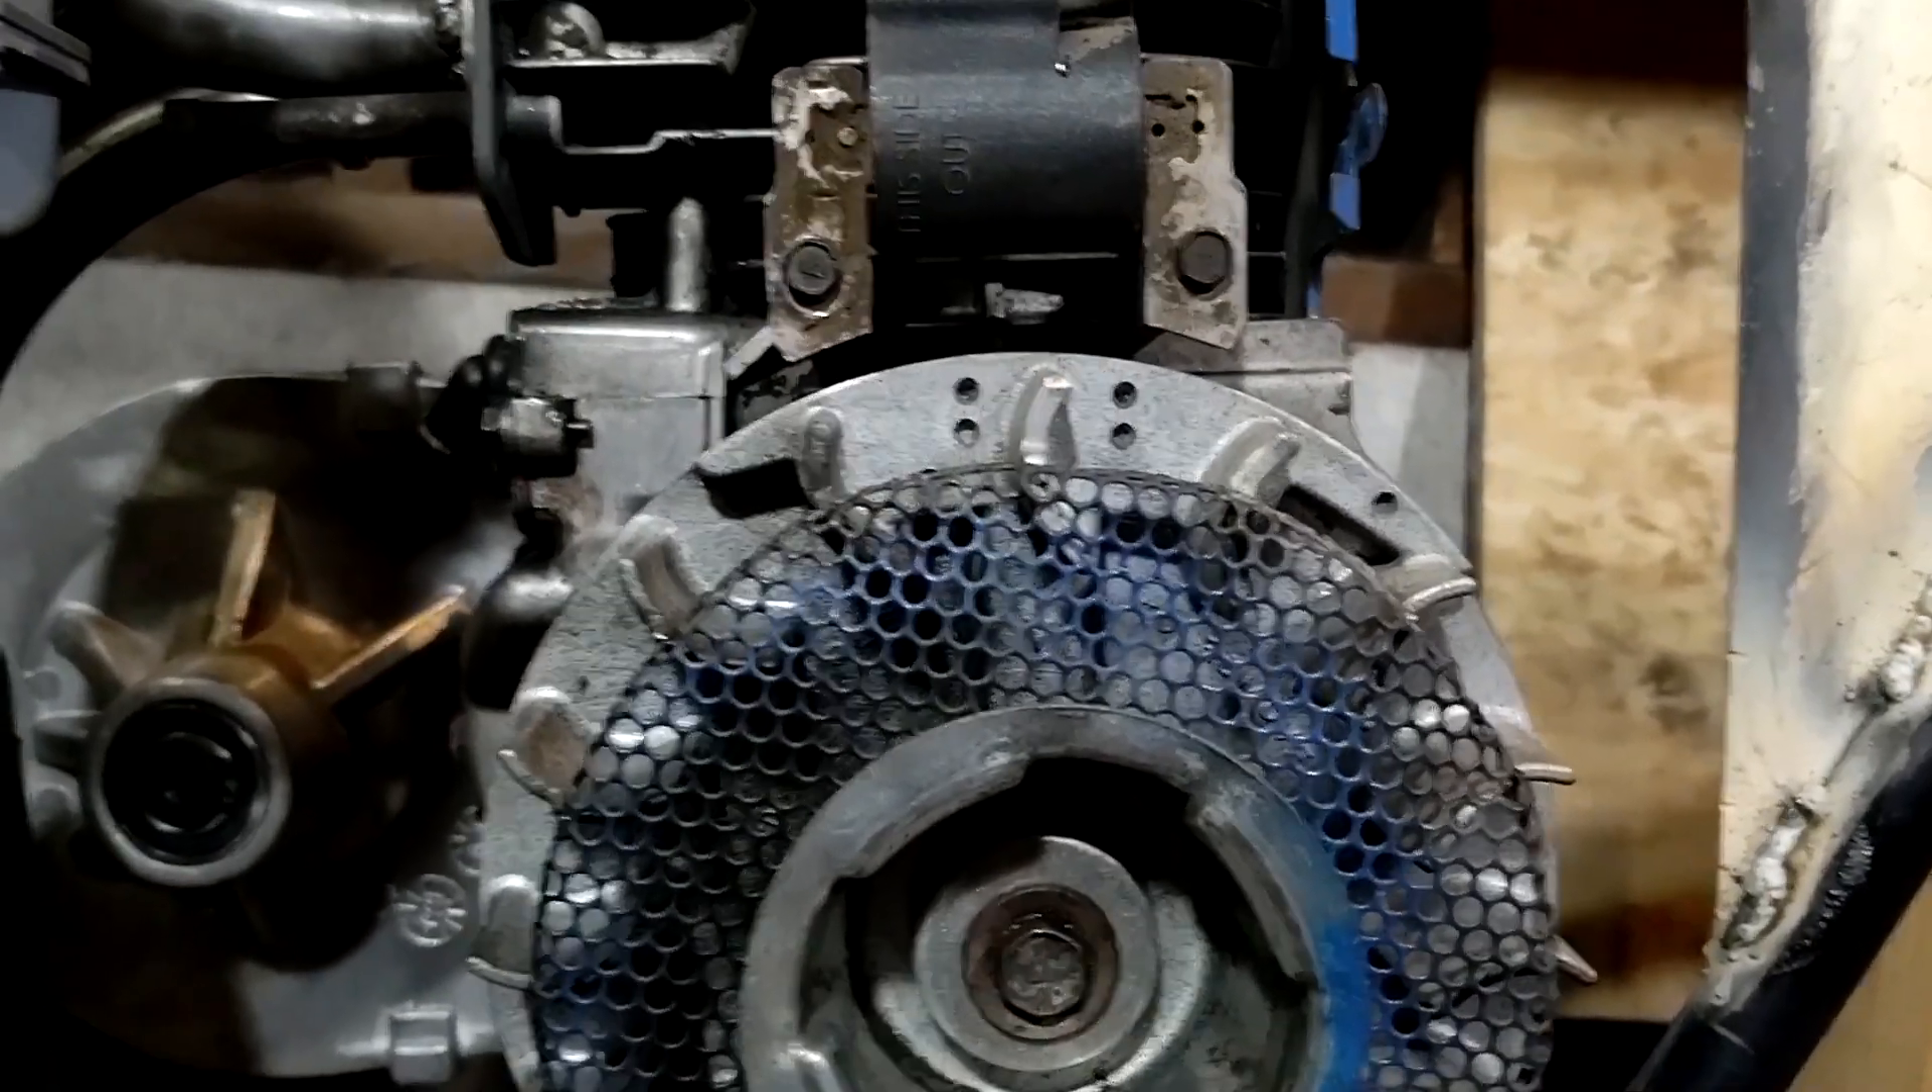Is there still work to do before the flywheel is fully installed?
No.